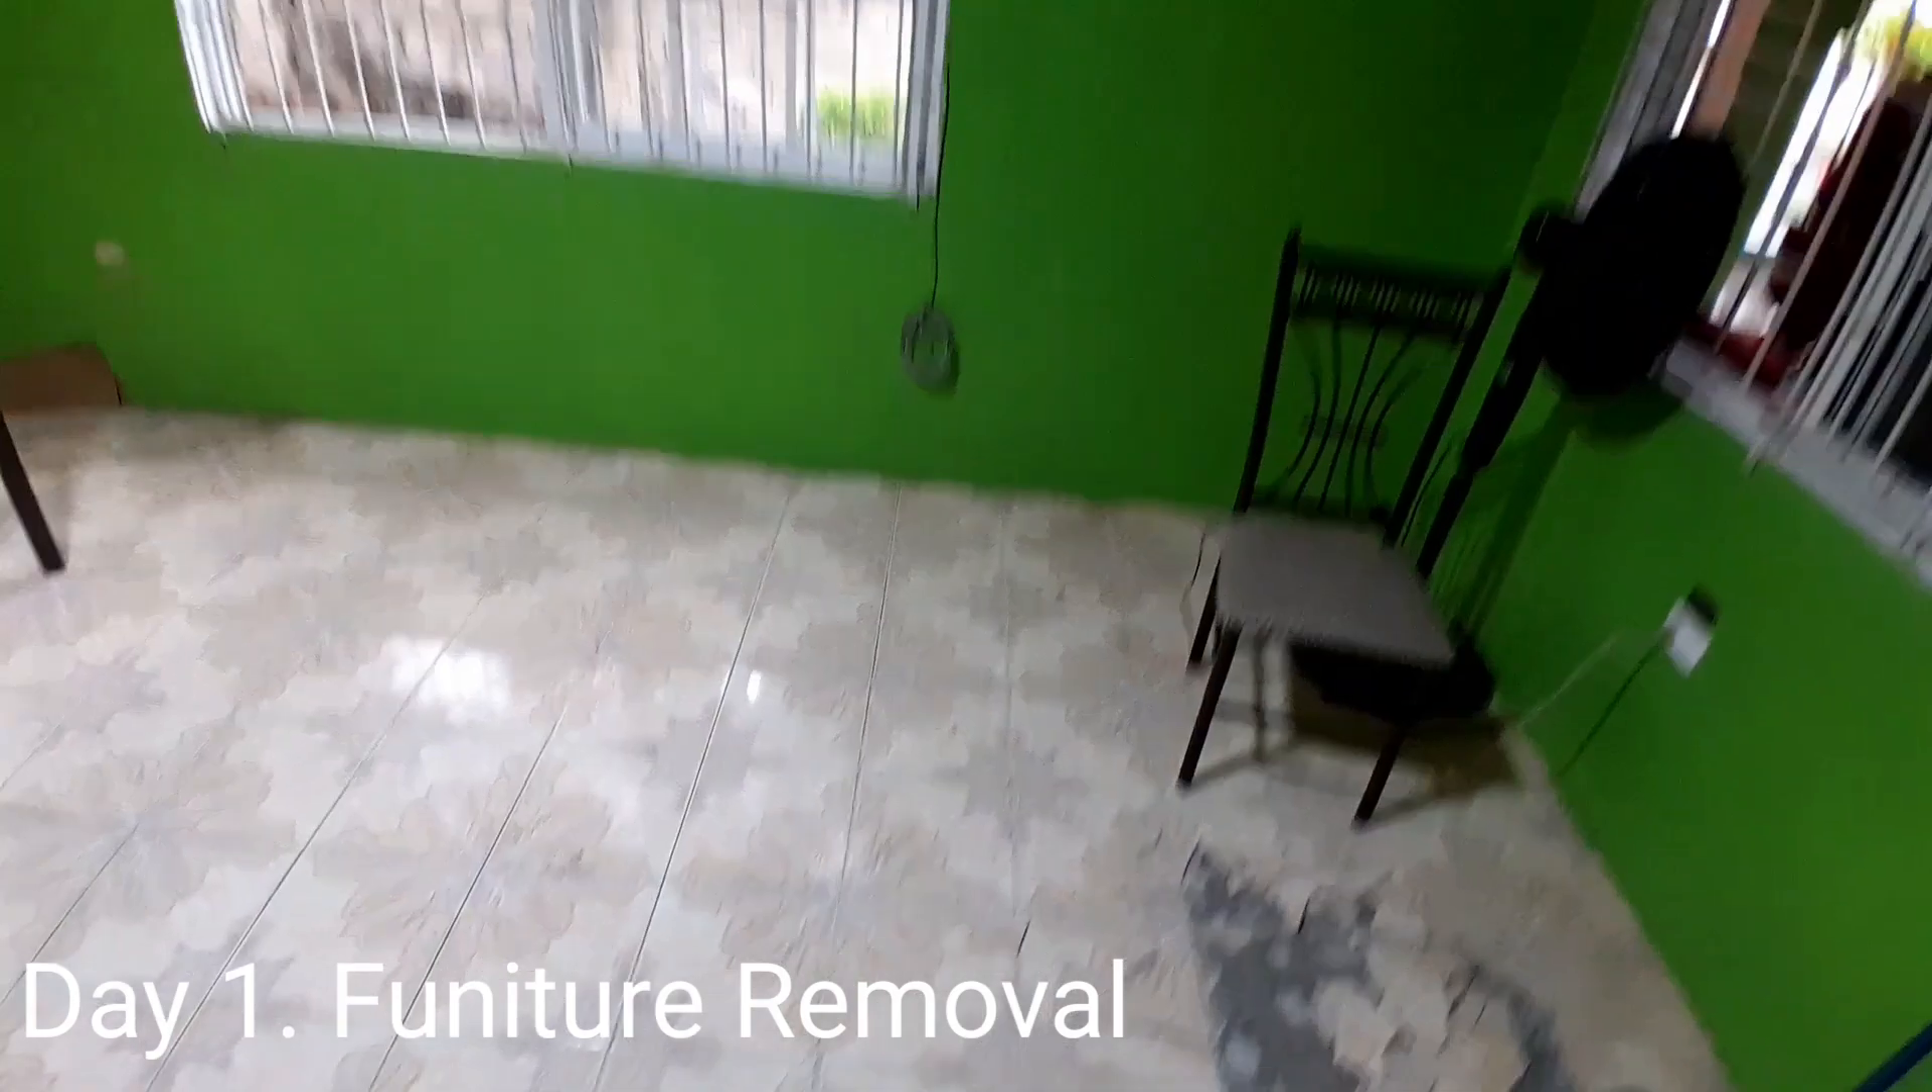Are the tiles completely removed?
No.